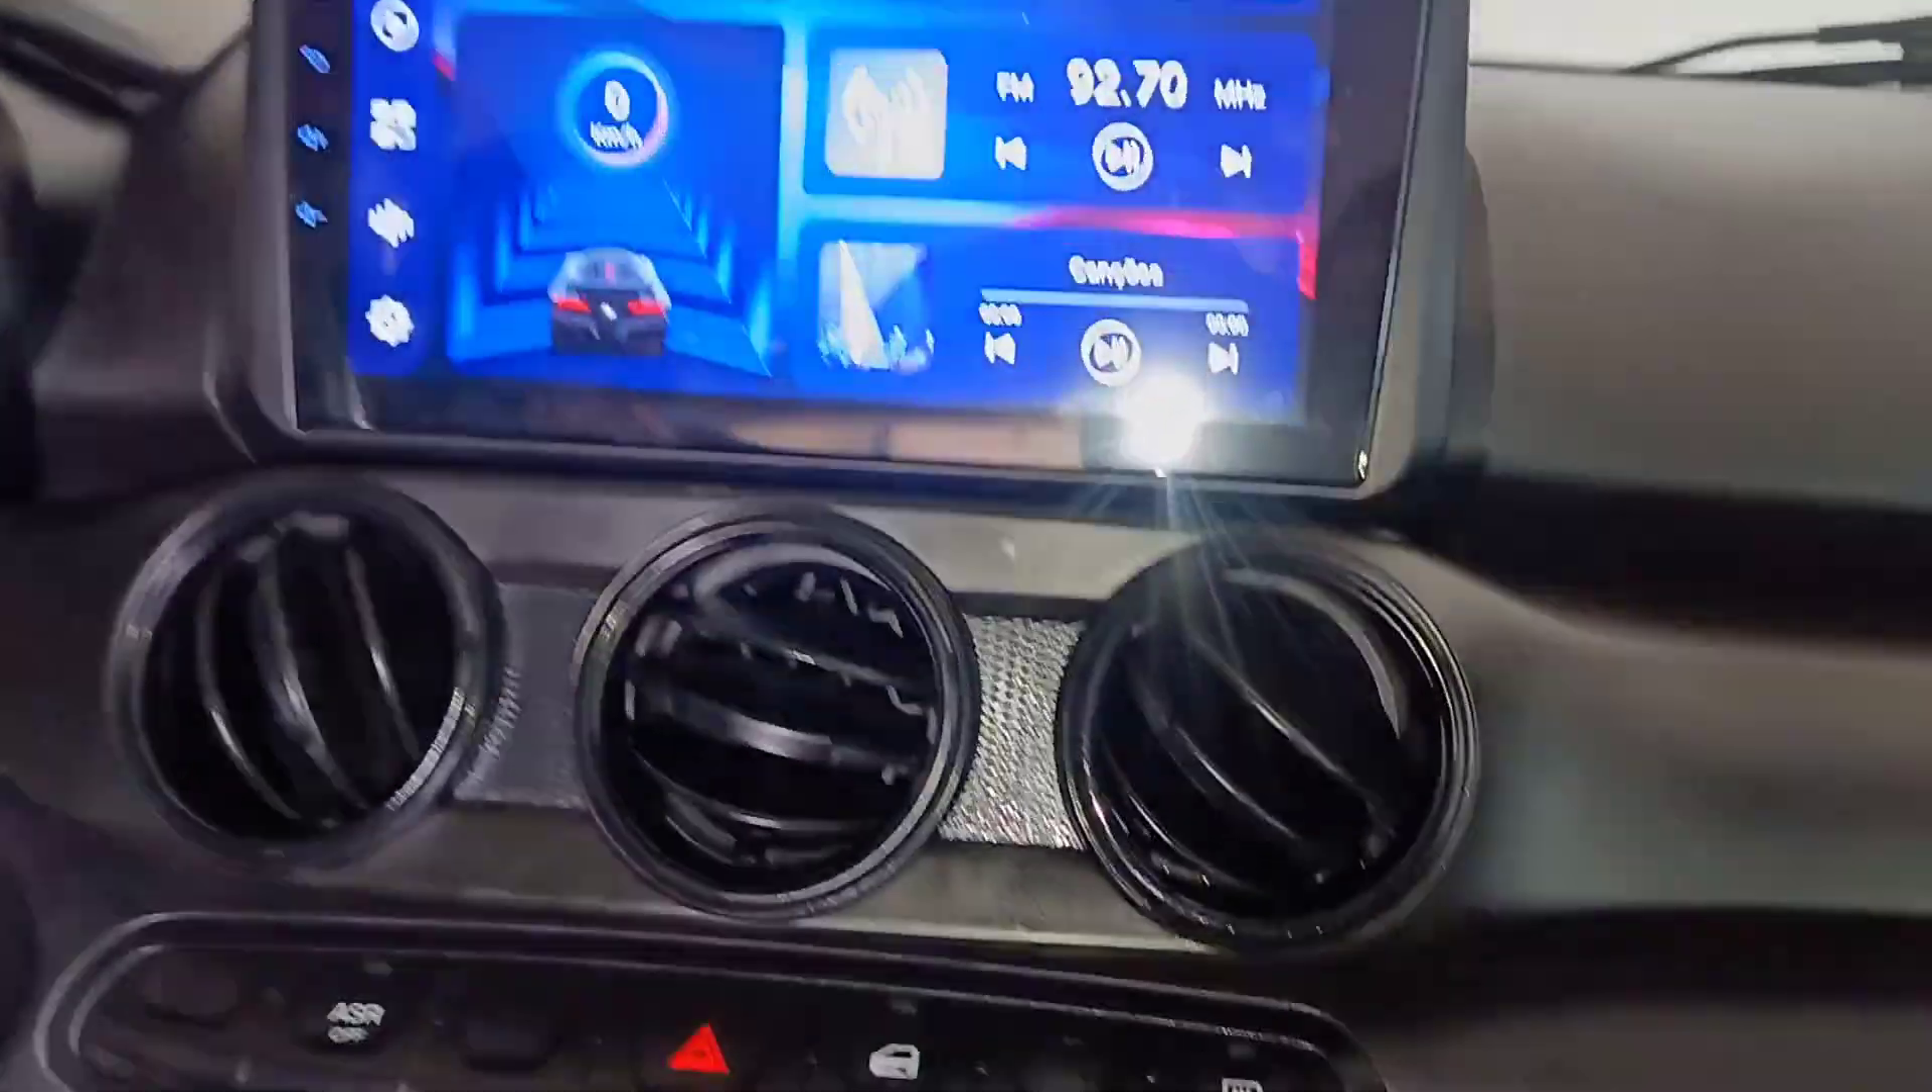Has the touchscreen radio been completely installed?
Yes.